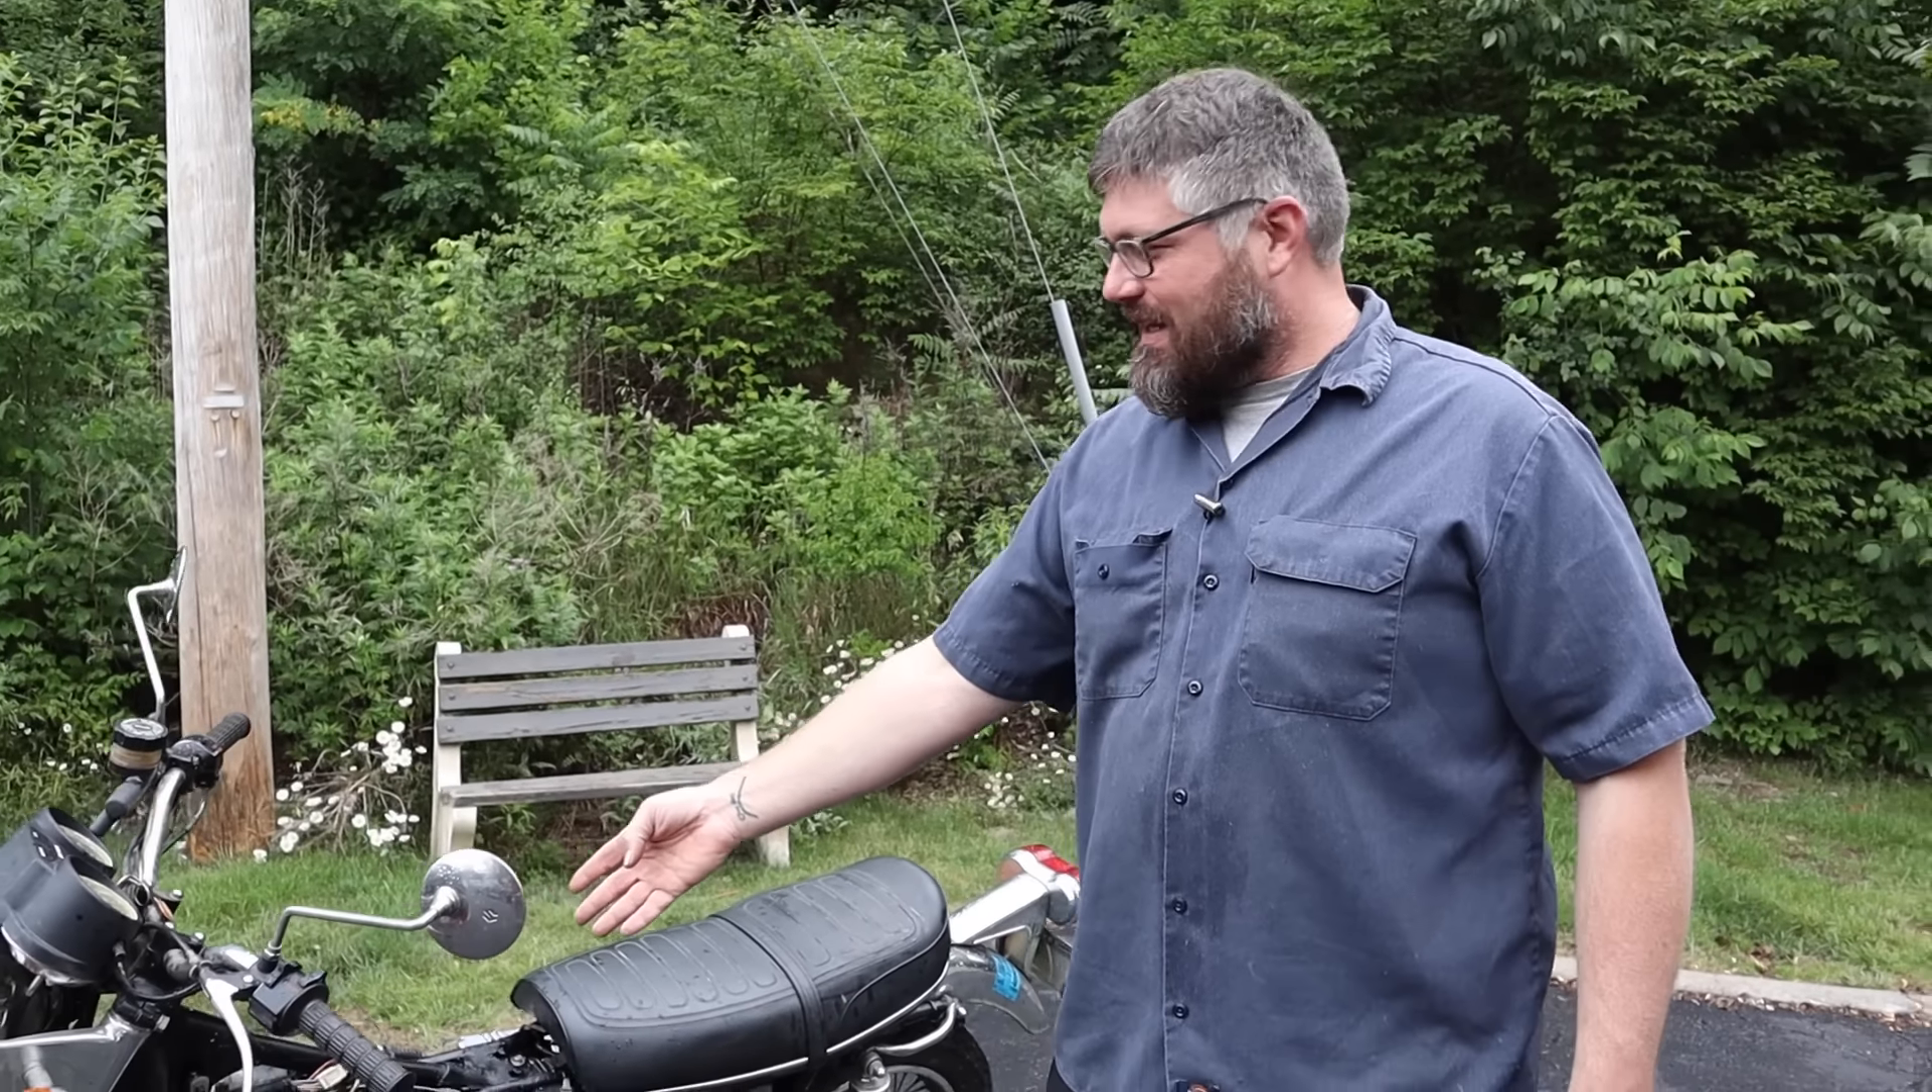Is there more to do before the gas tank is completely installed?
Yes.